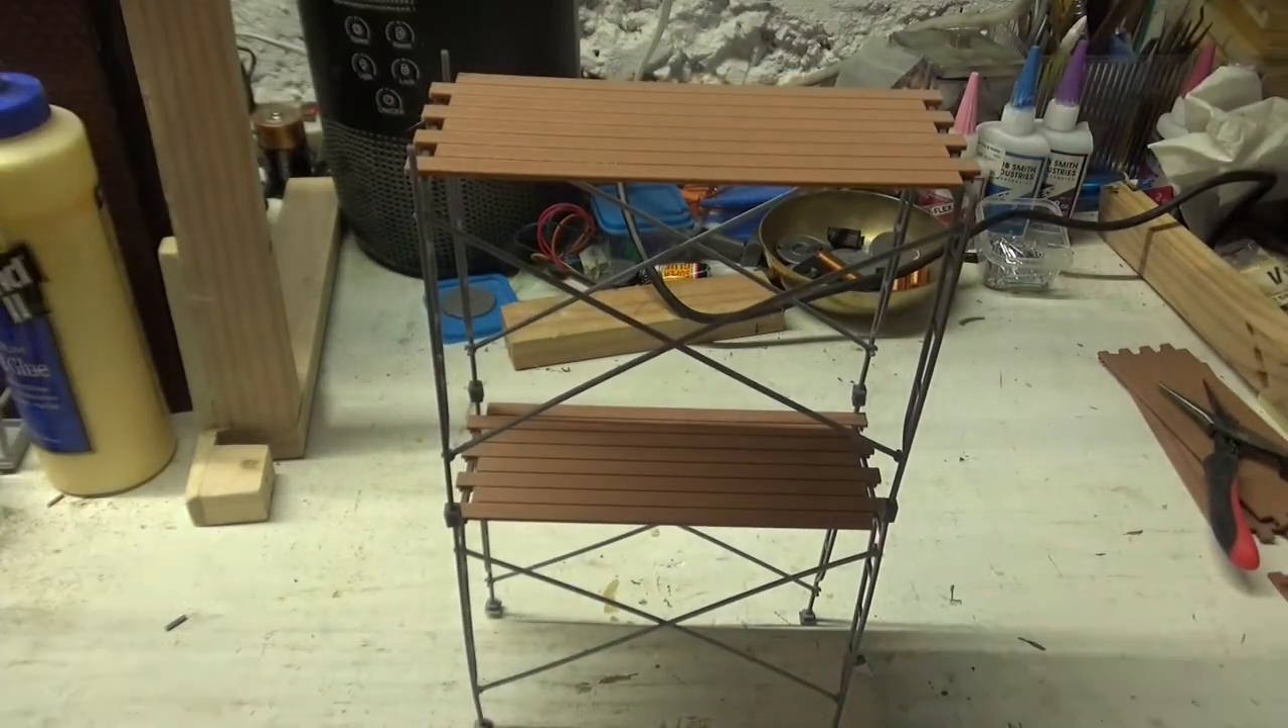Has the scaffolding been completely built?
Yes.